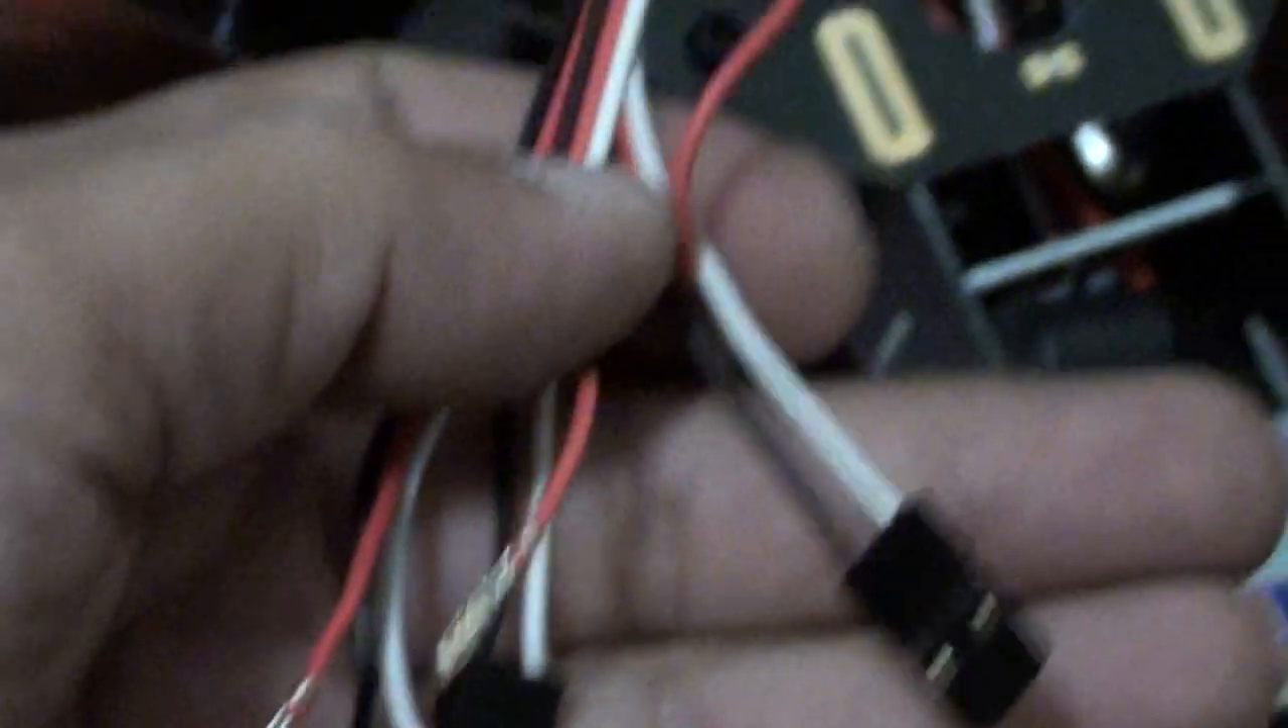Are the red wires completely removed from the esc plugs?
Yes.